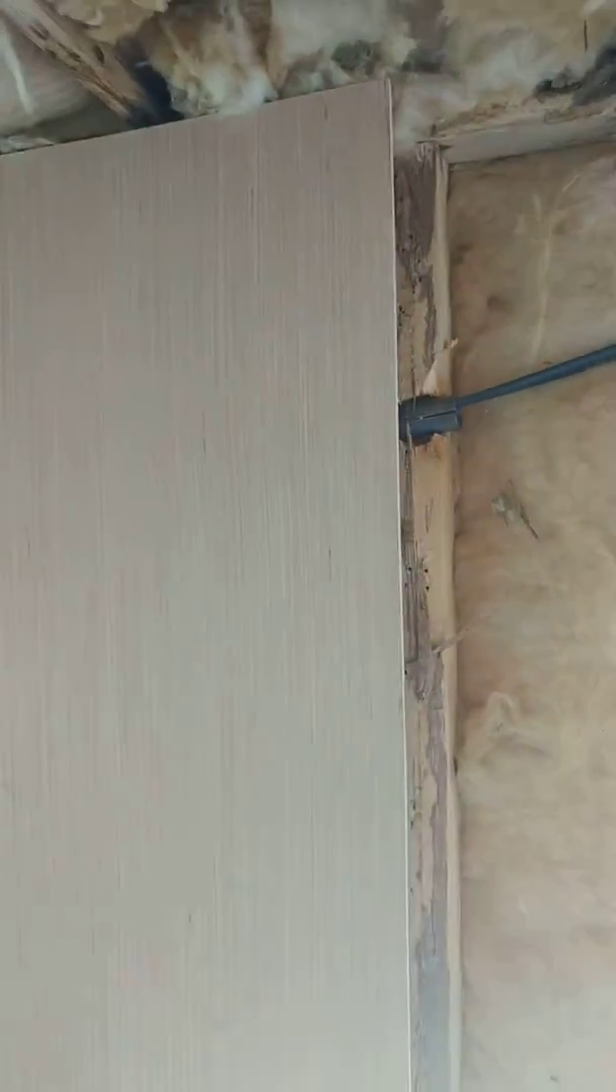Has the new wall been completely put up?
No.